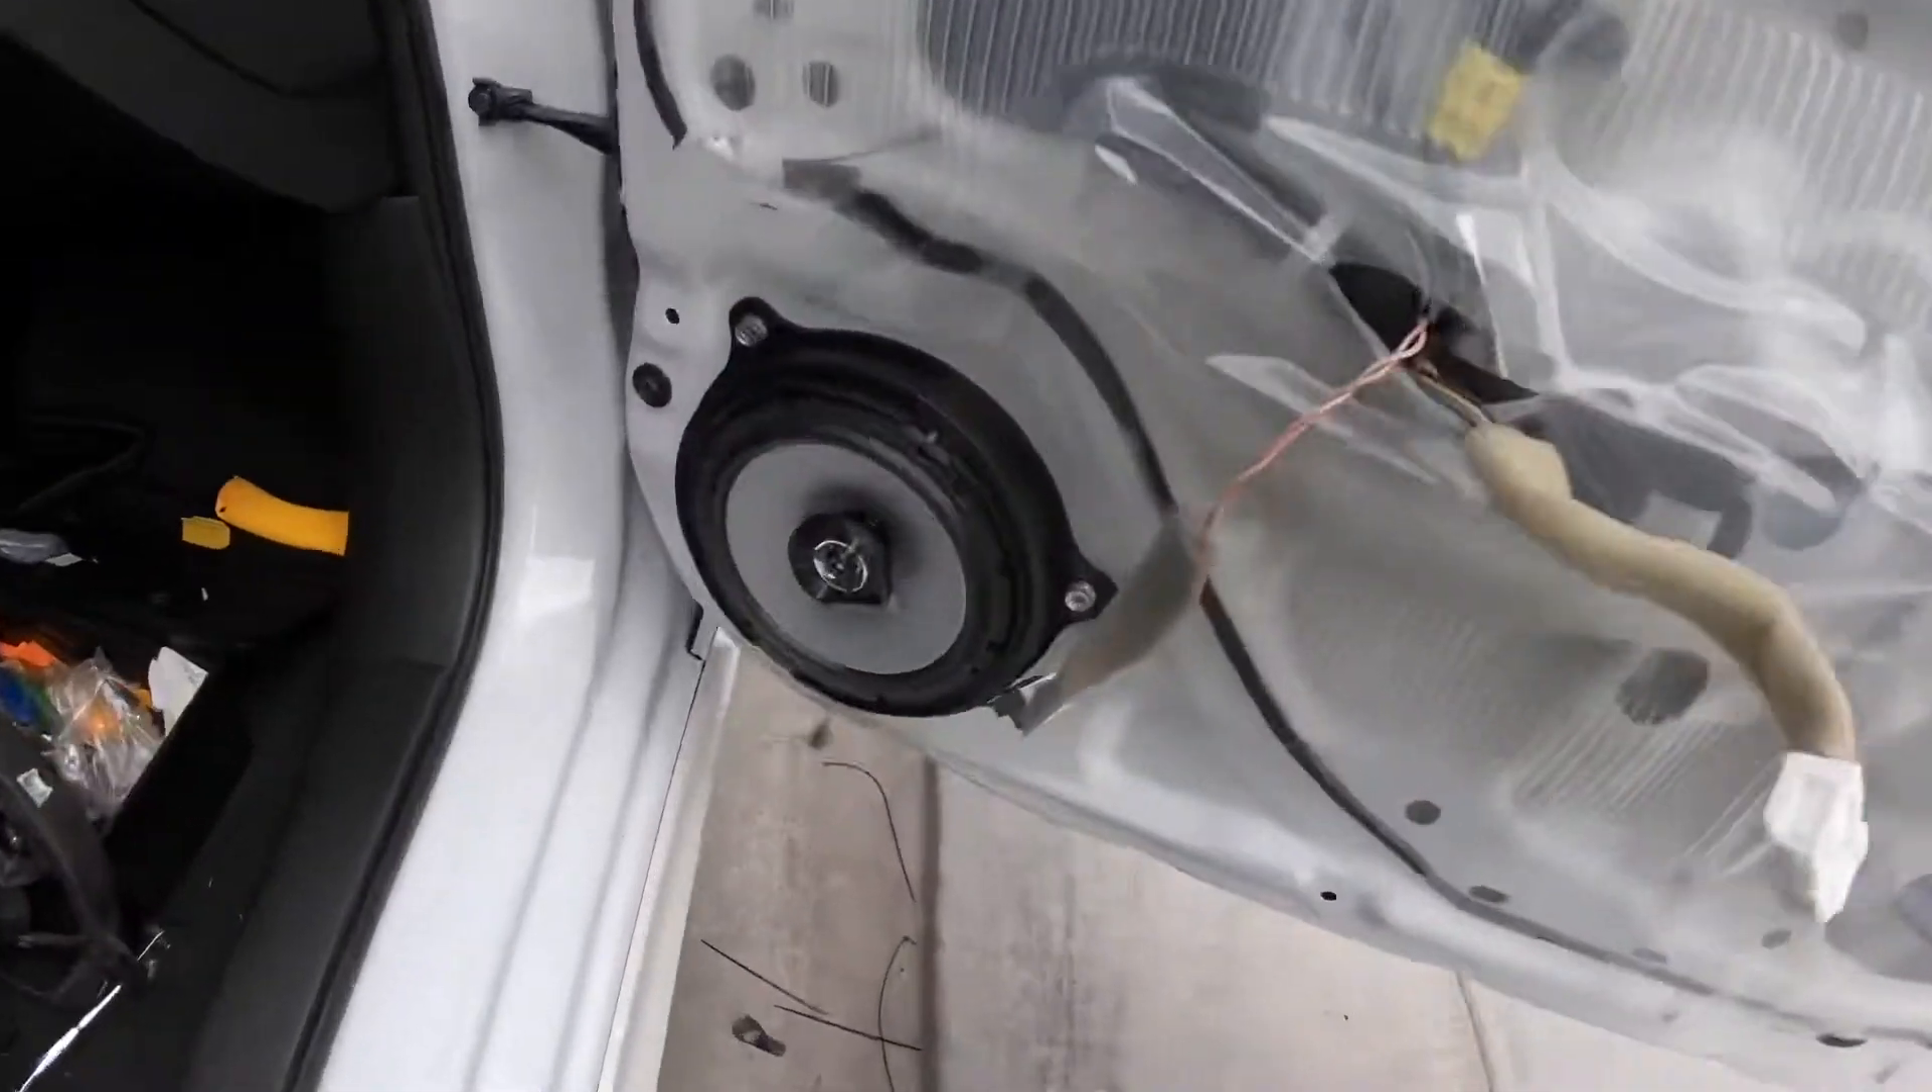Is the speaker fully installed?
Yes.